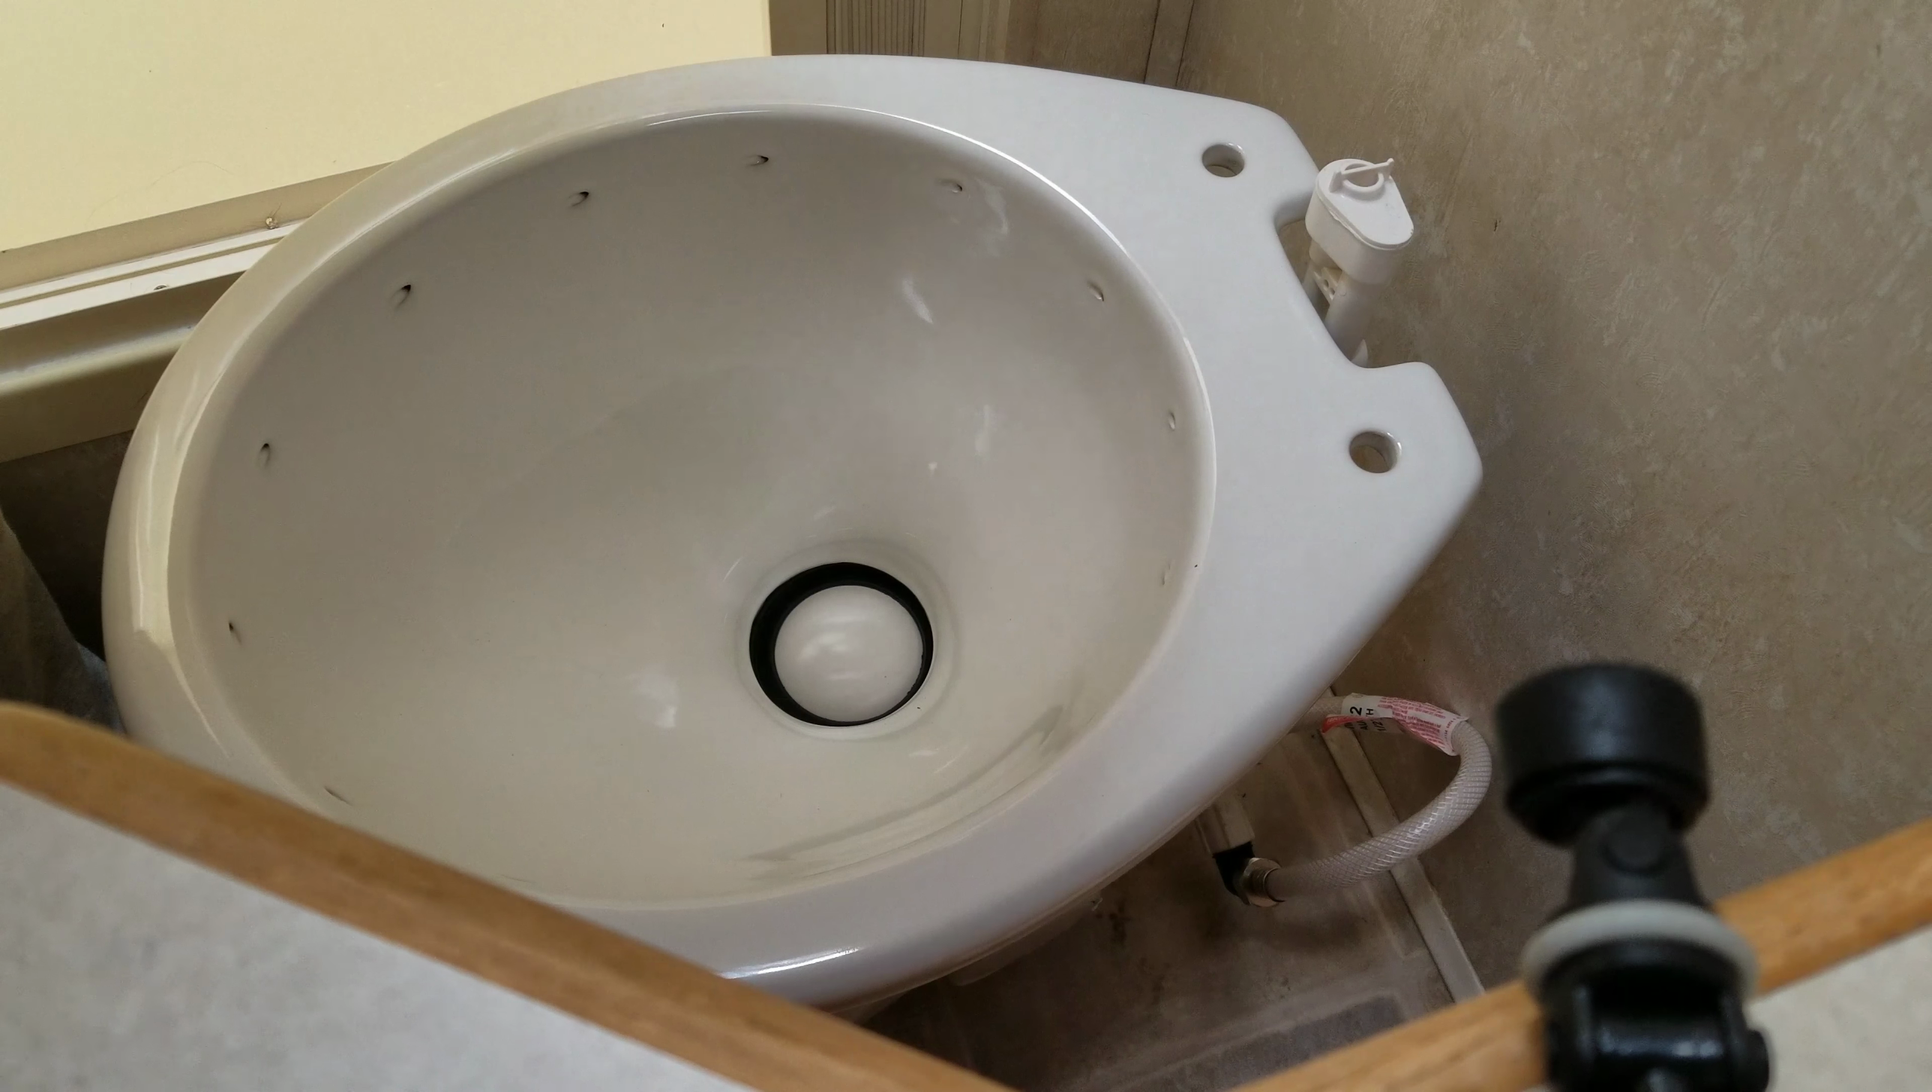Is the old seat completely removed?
Yes.